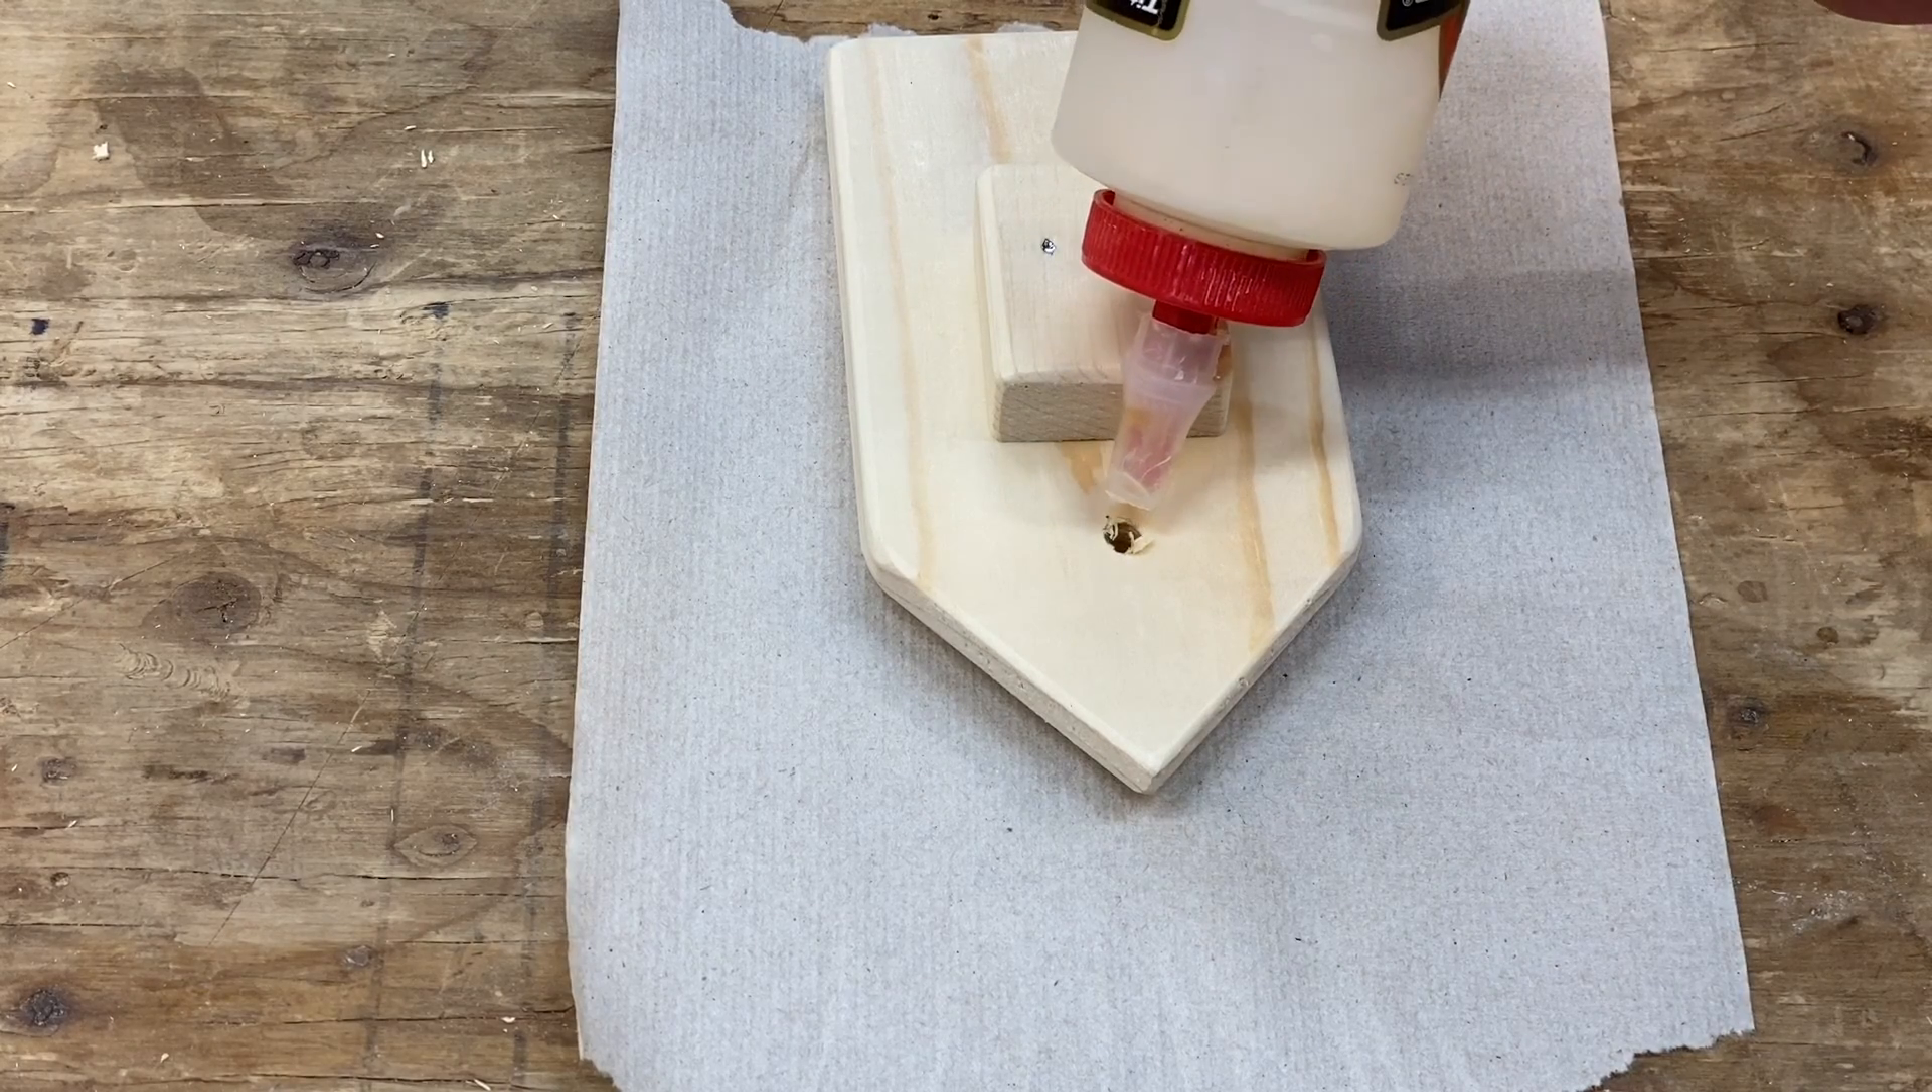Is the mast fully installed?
No.